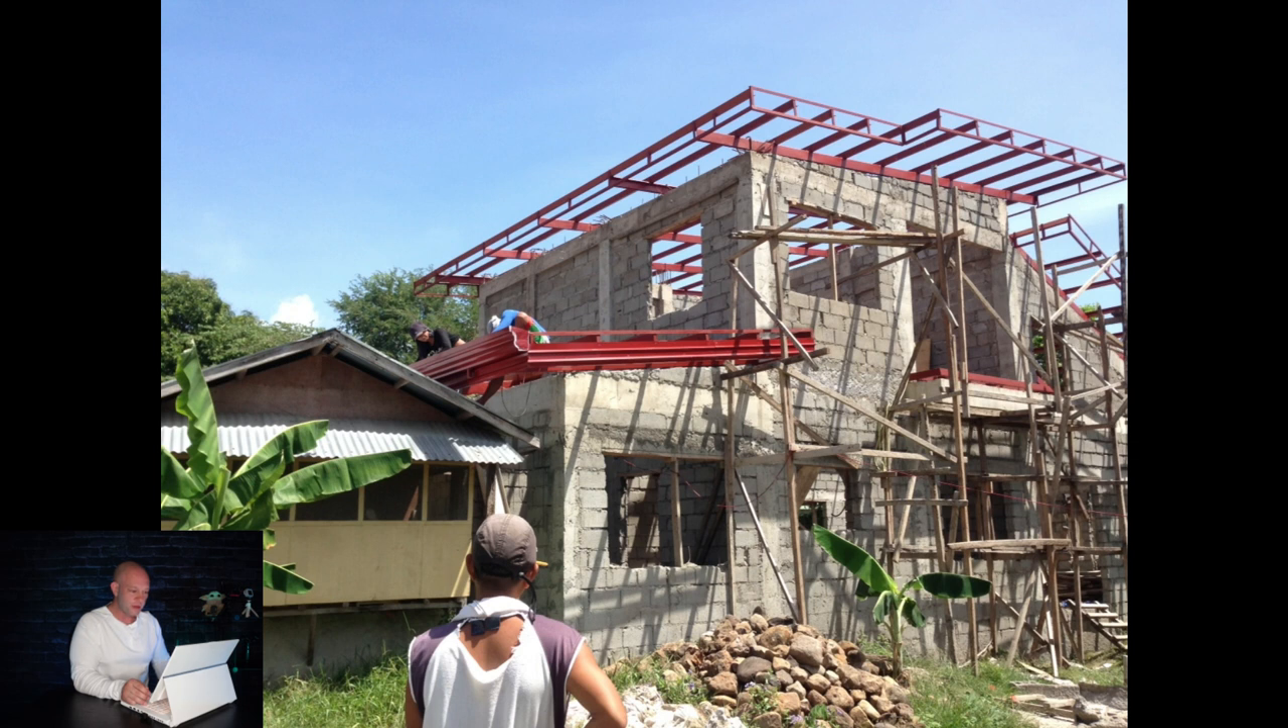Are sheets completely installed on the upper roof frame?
No.